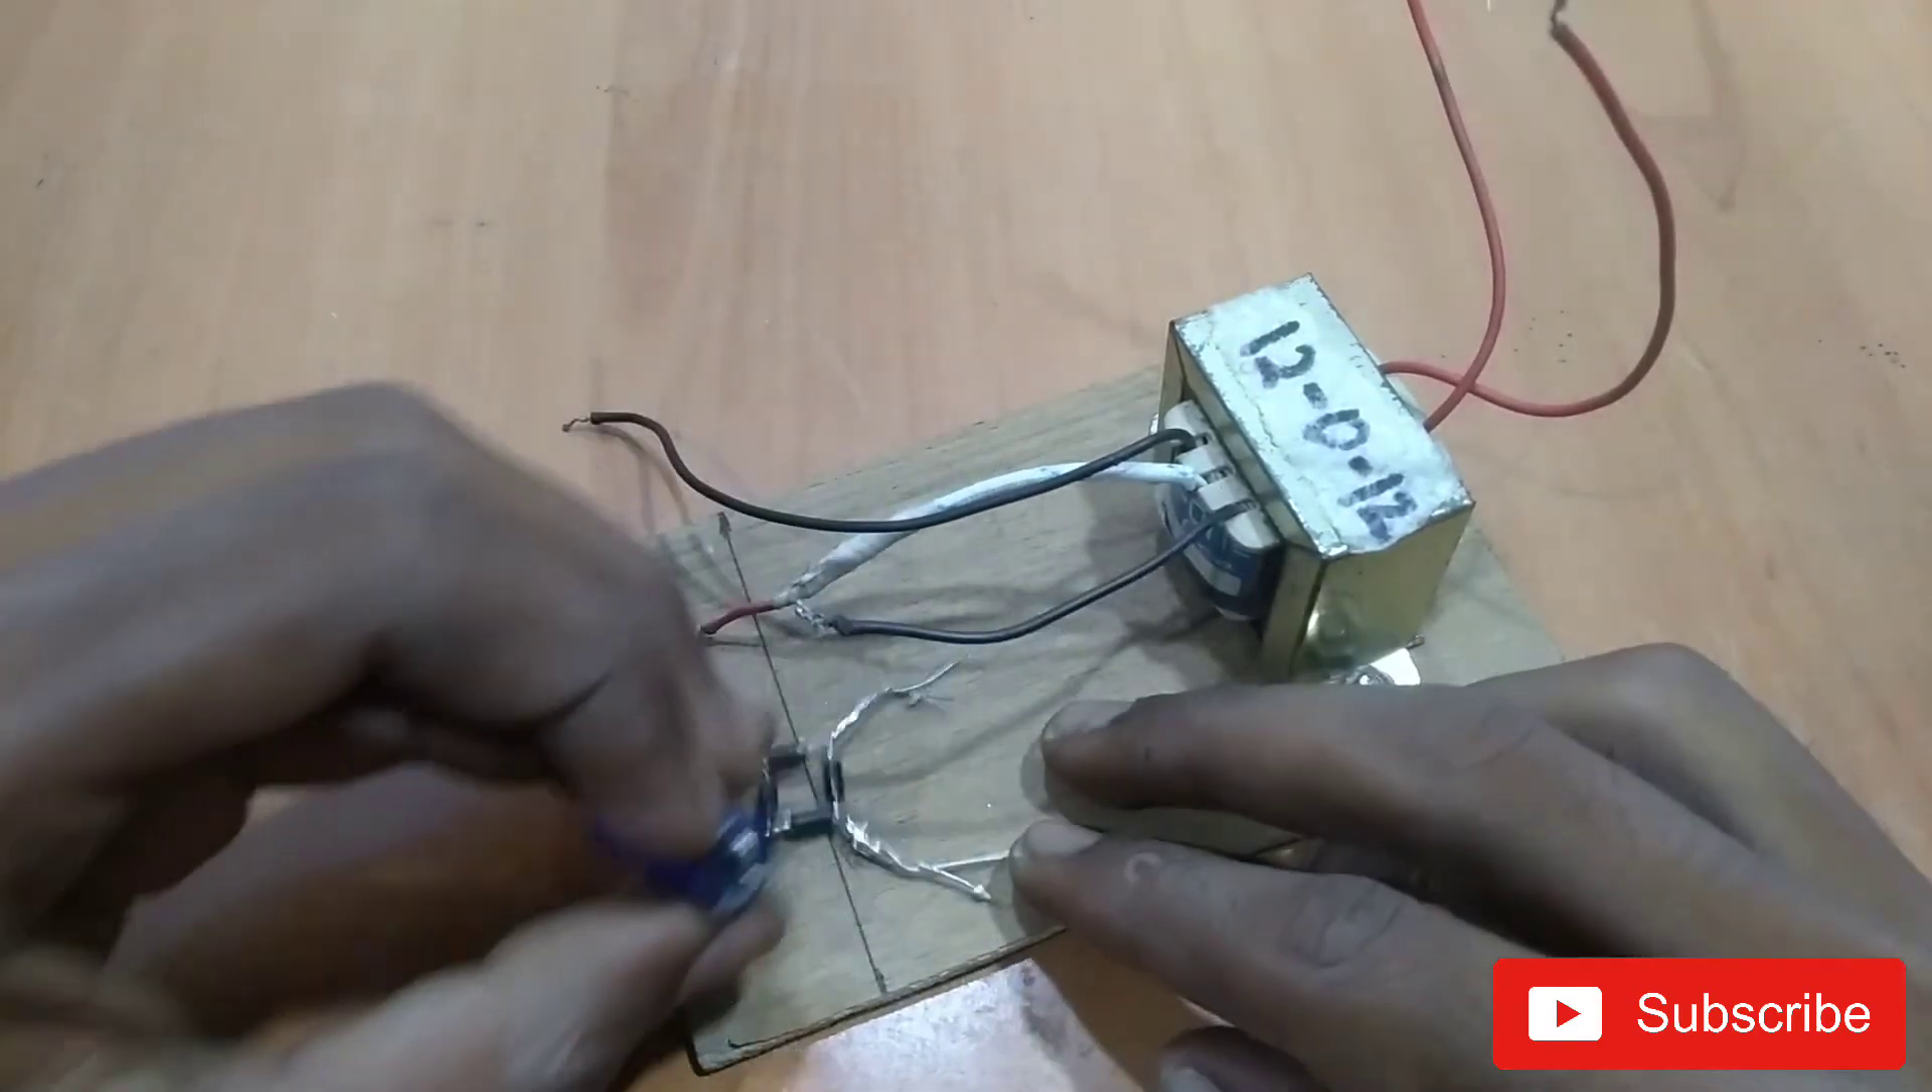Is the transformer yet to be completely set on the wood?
No.